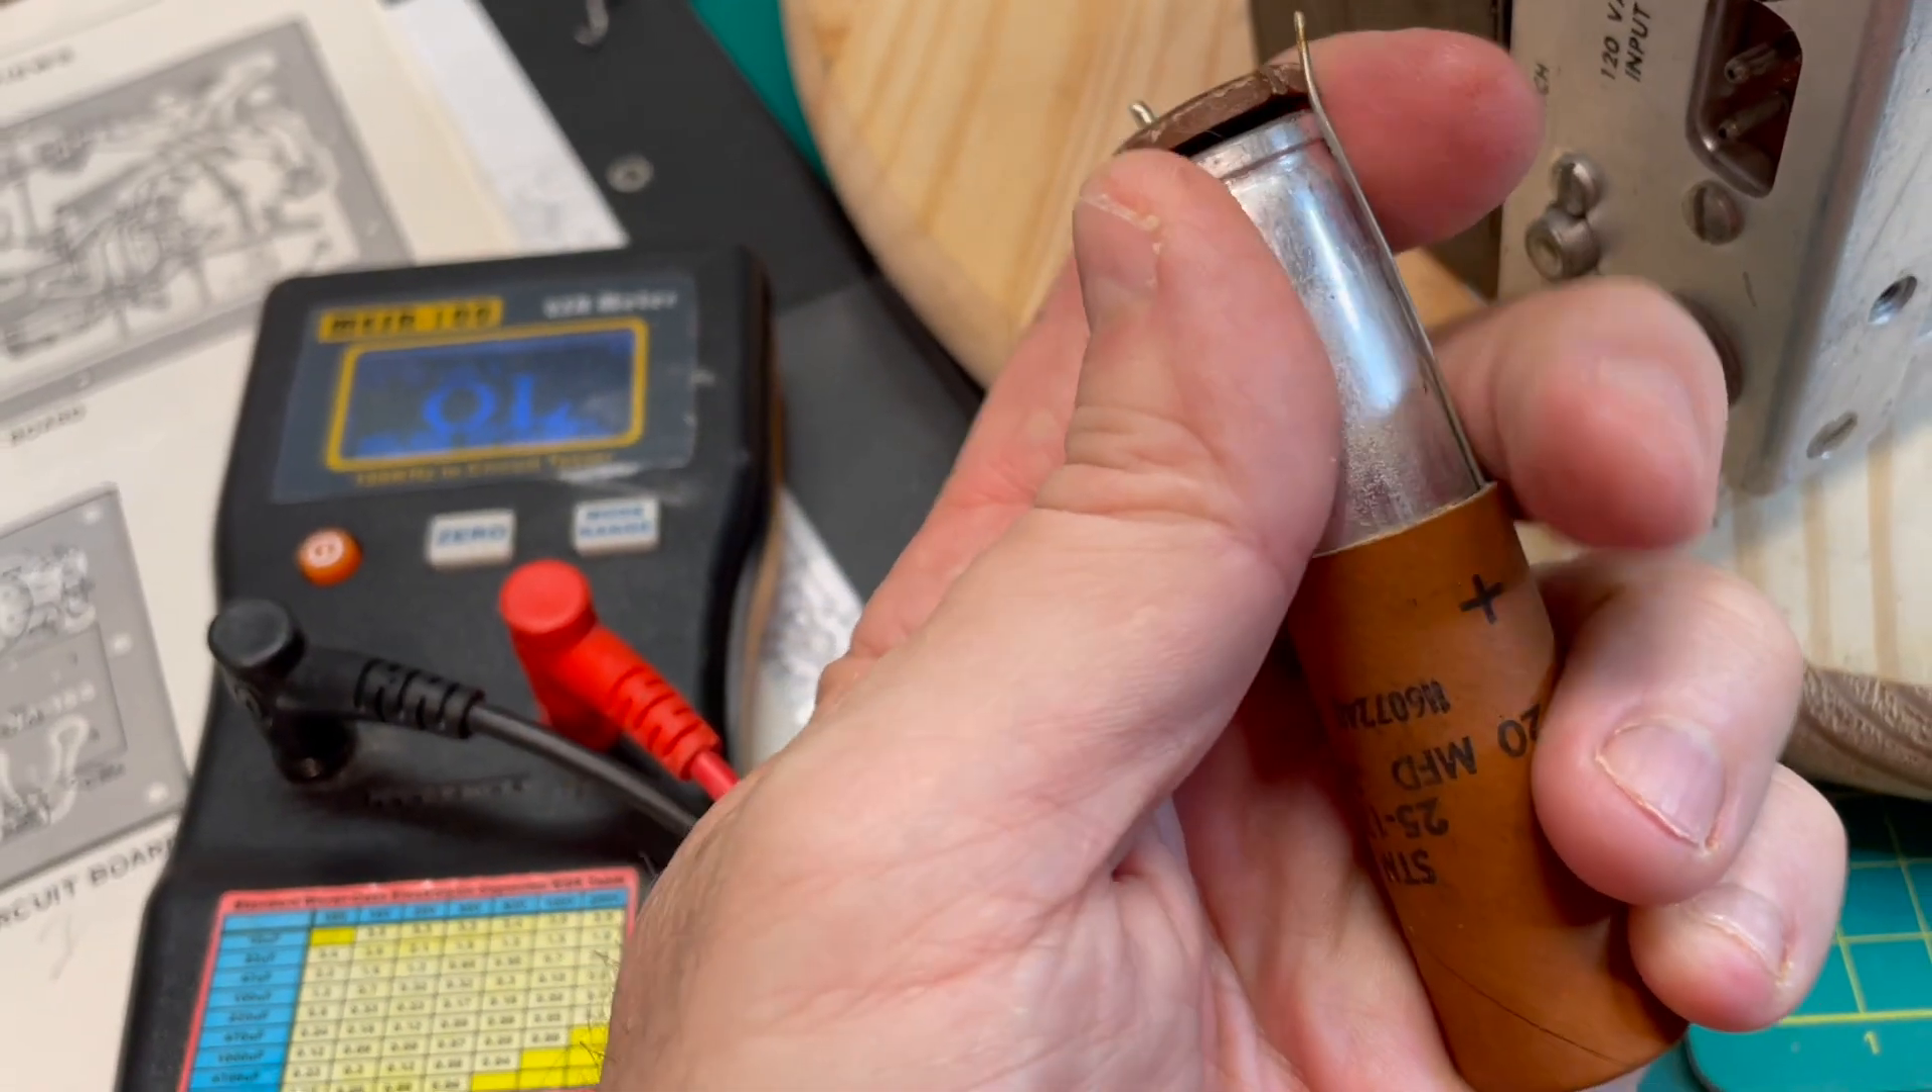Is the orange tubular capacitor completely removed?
Yes.